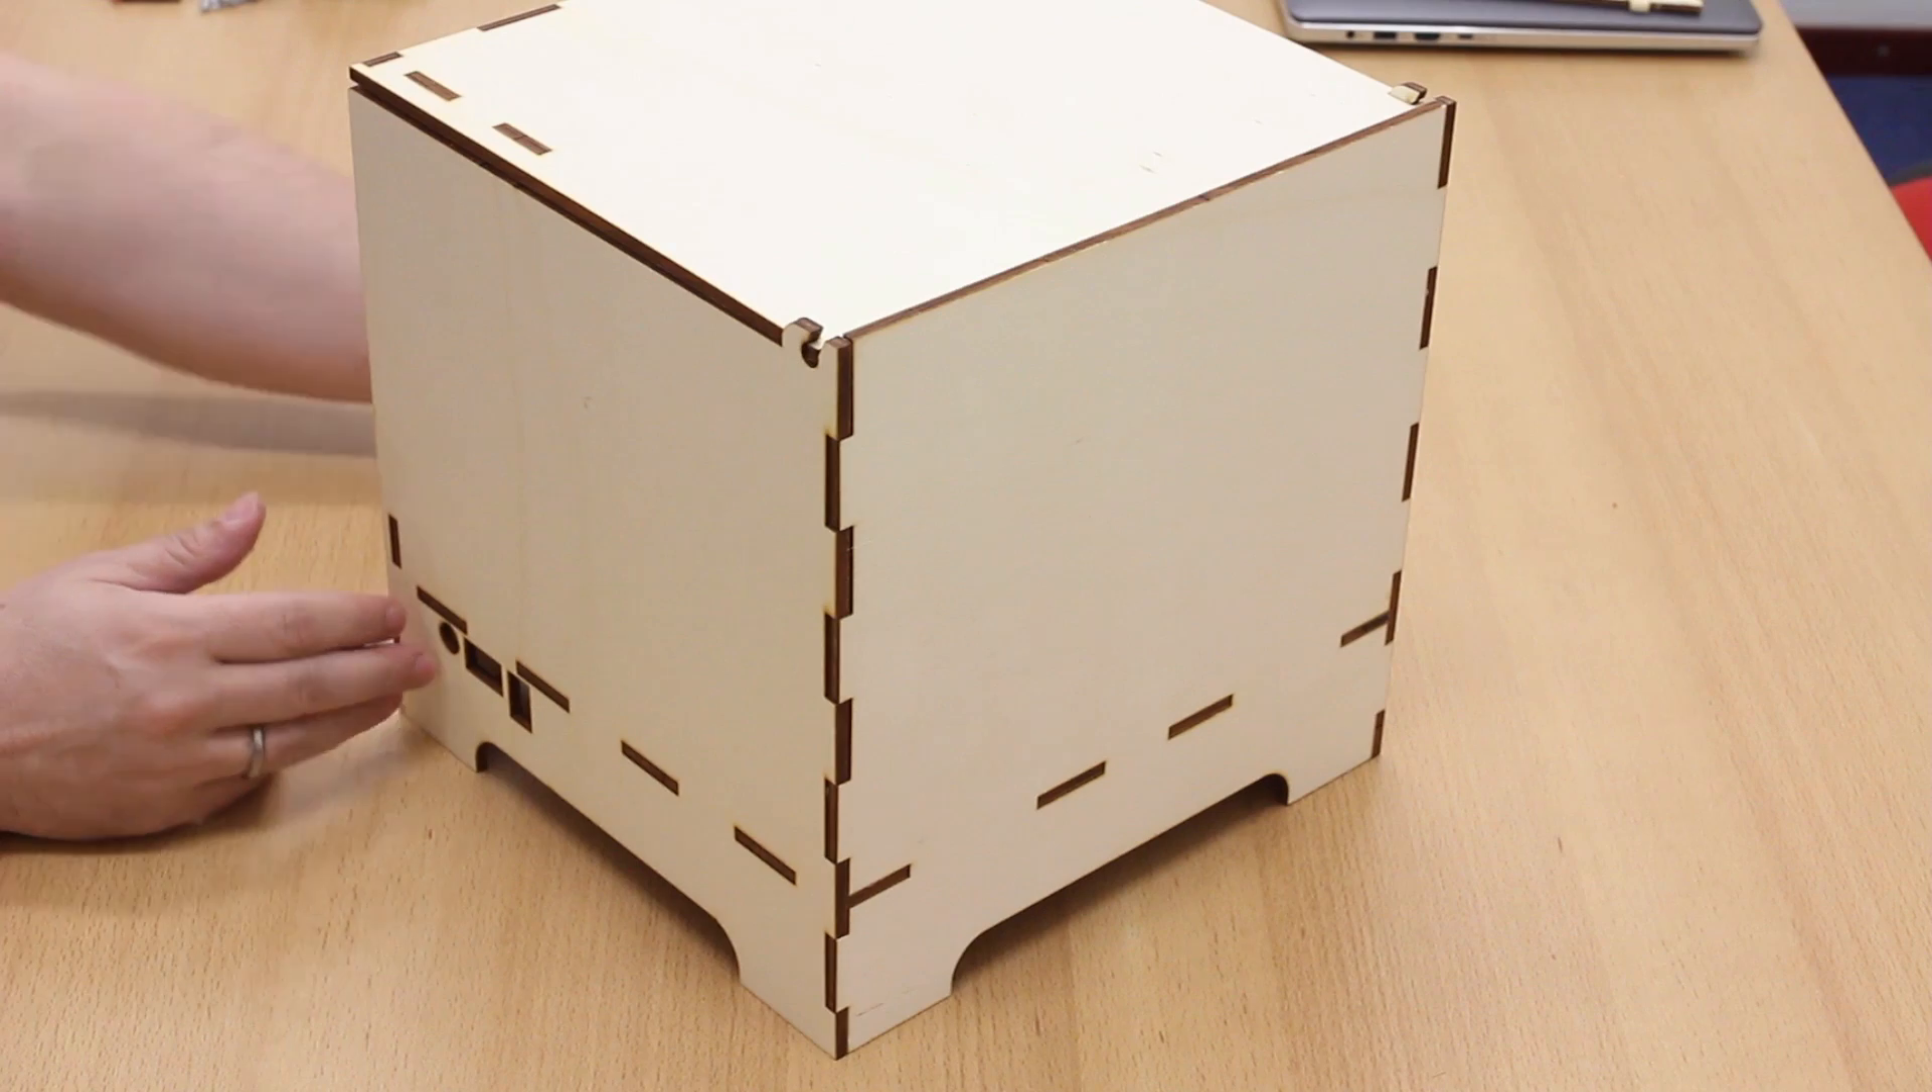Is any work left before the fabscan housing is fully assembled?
No.